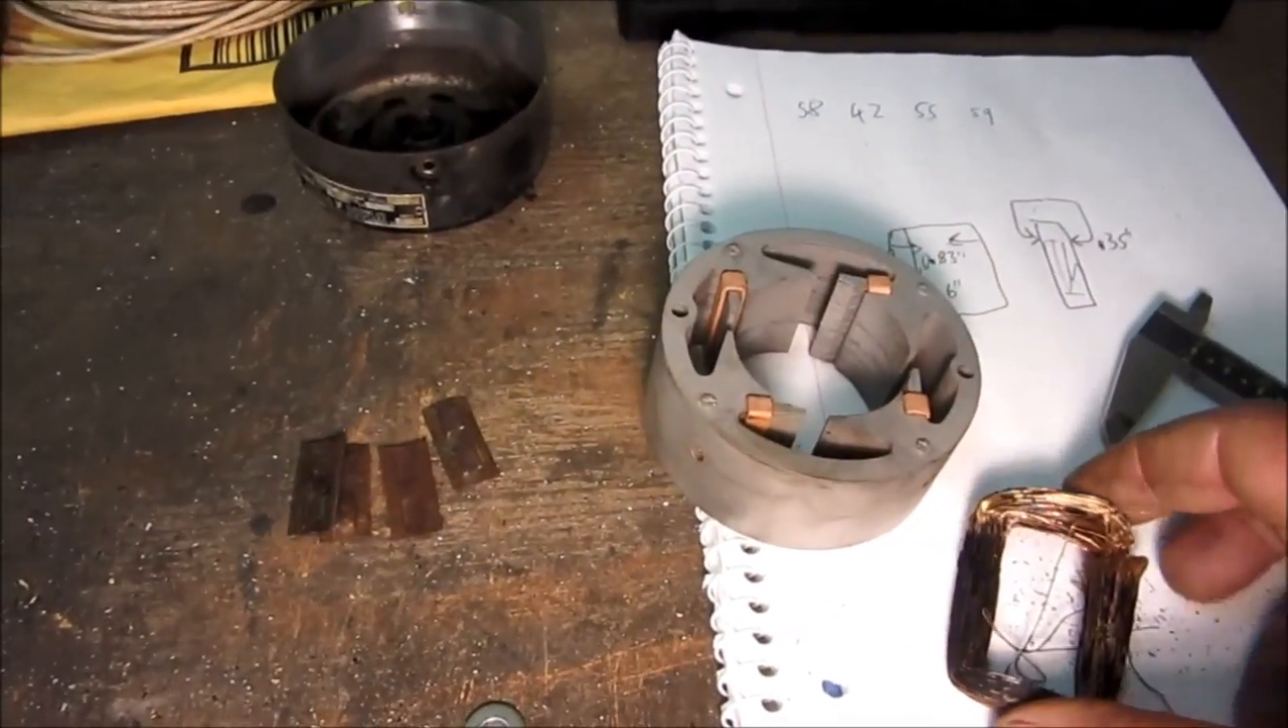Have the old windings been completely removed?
Yes.